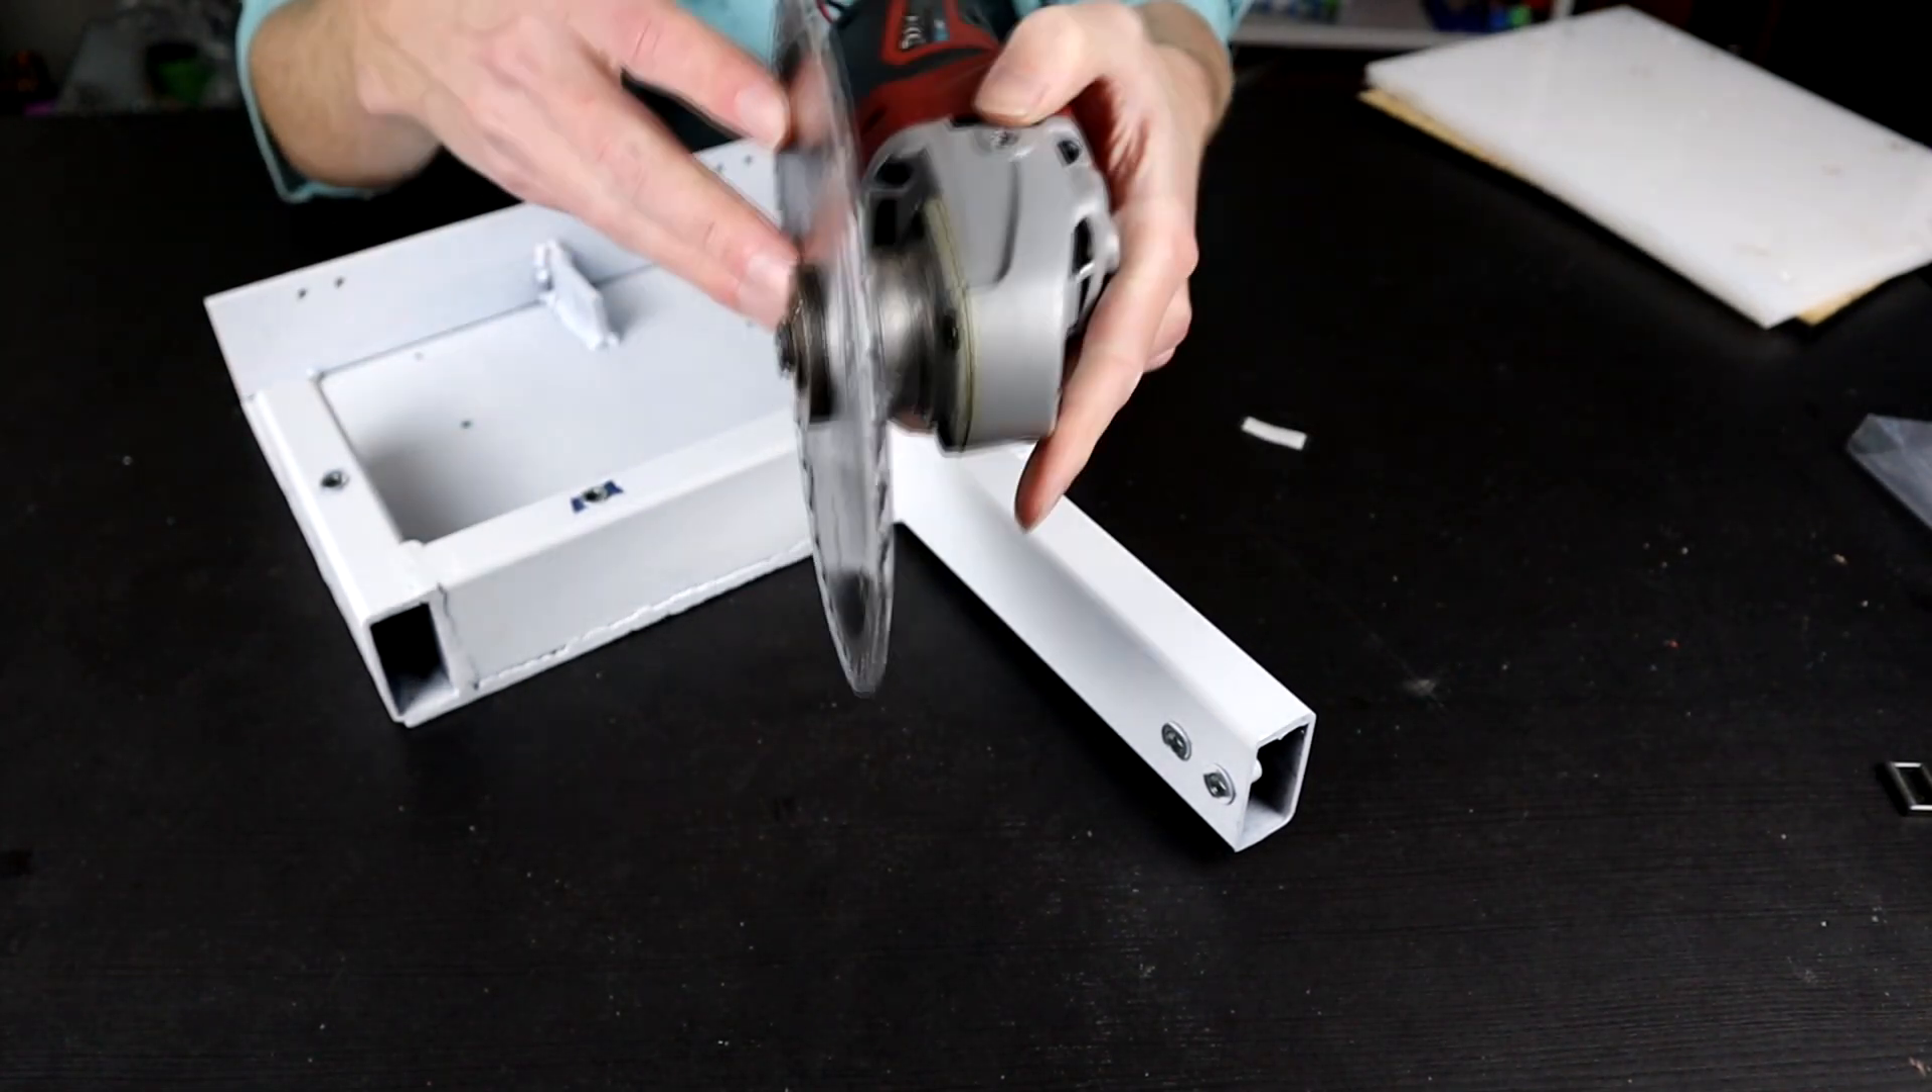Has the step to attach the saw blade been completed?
Yes.